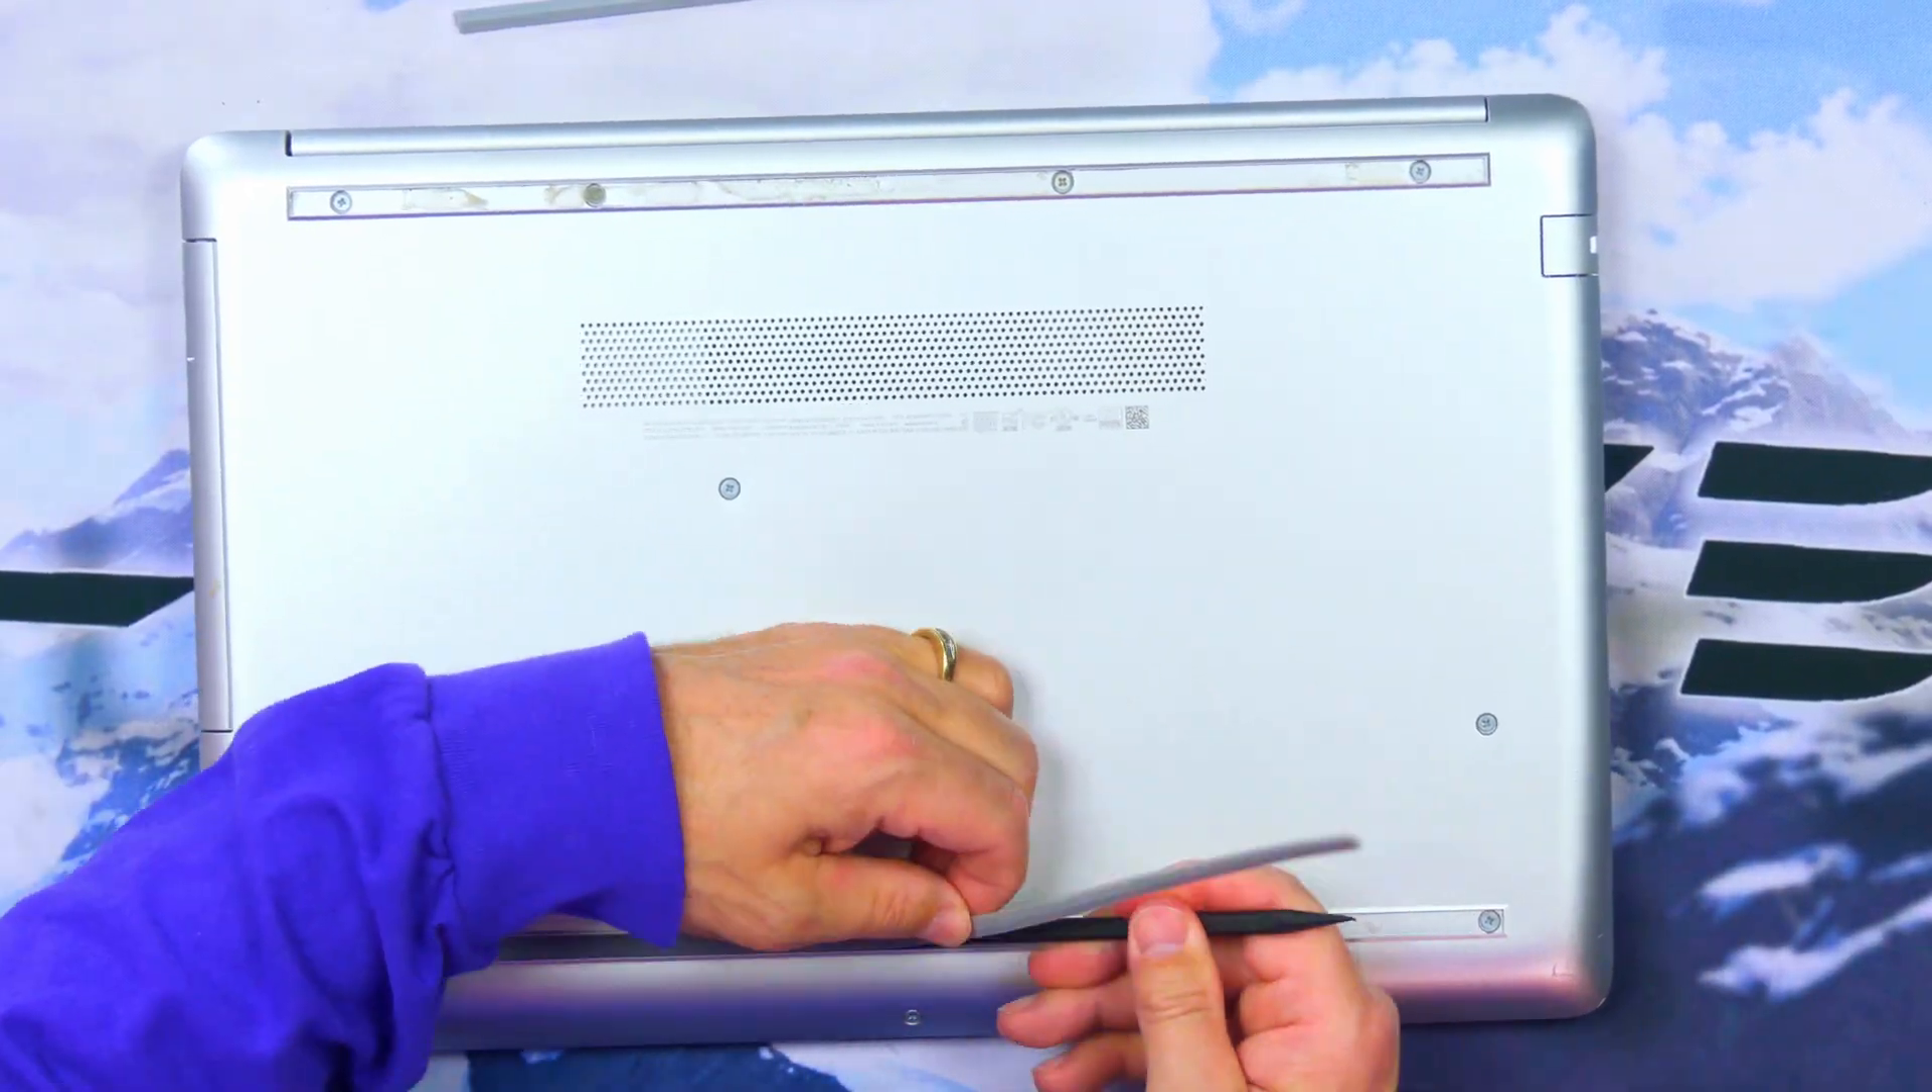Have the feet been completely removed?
No.